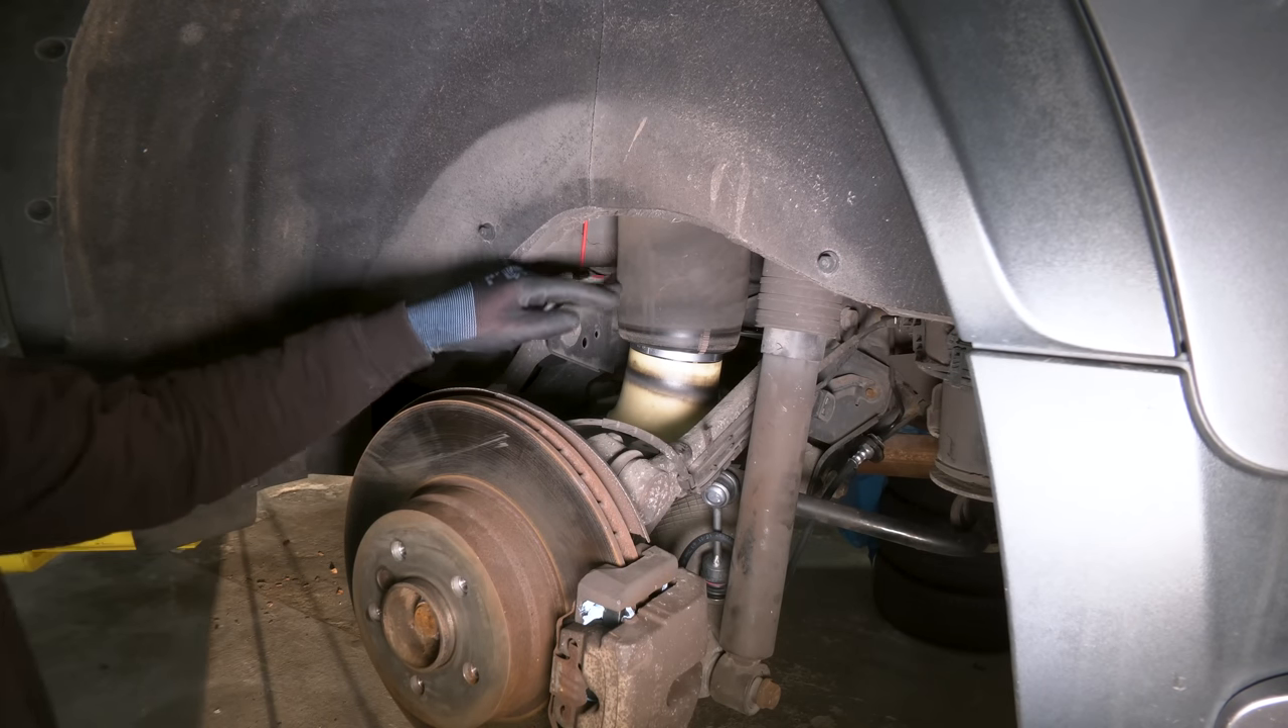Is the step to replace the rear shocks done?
No.